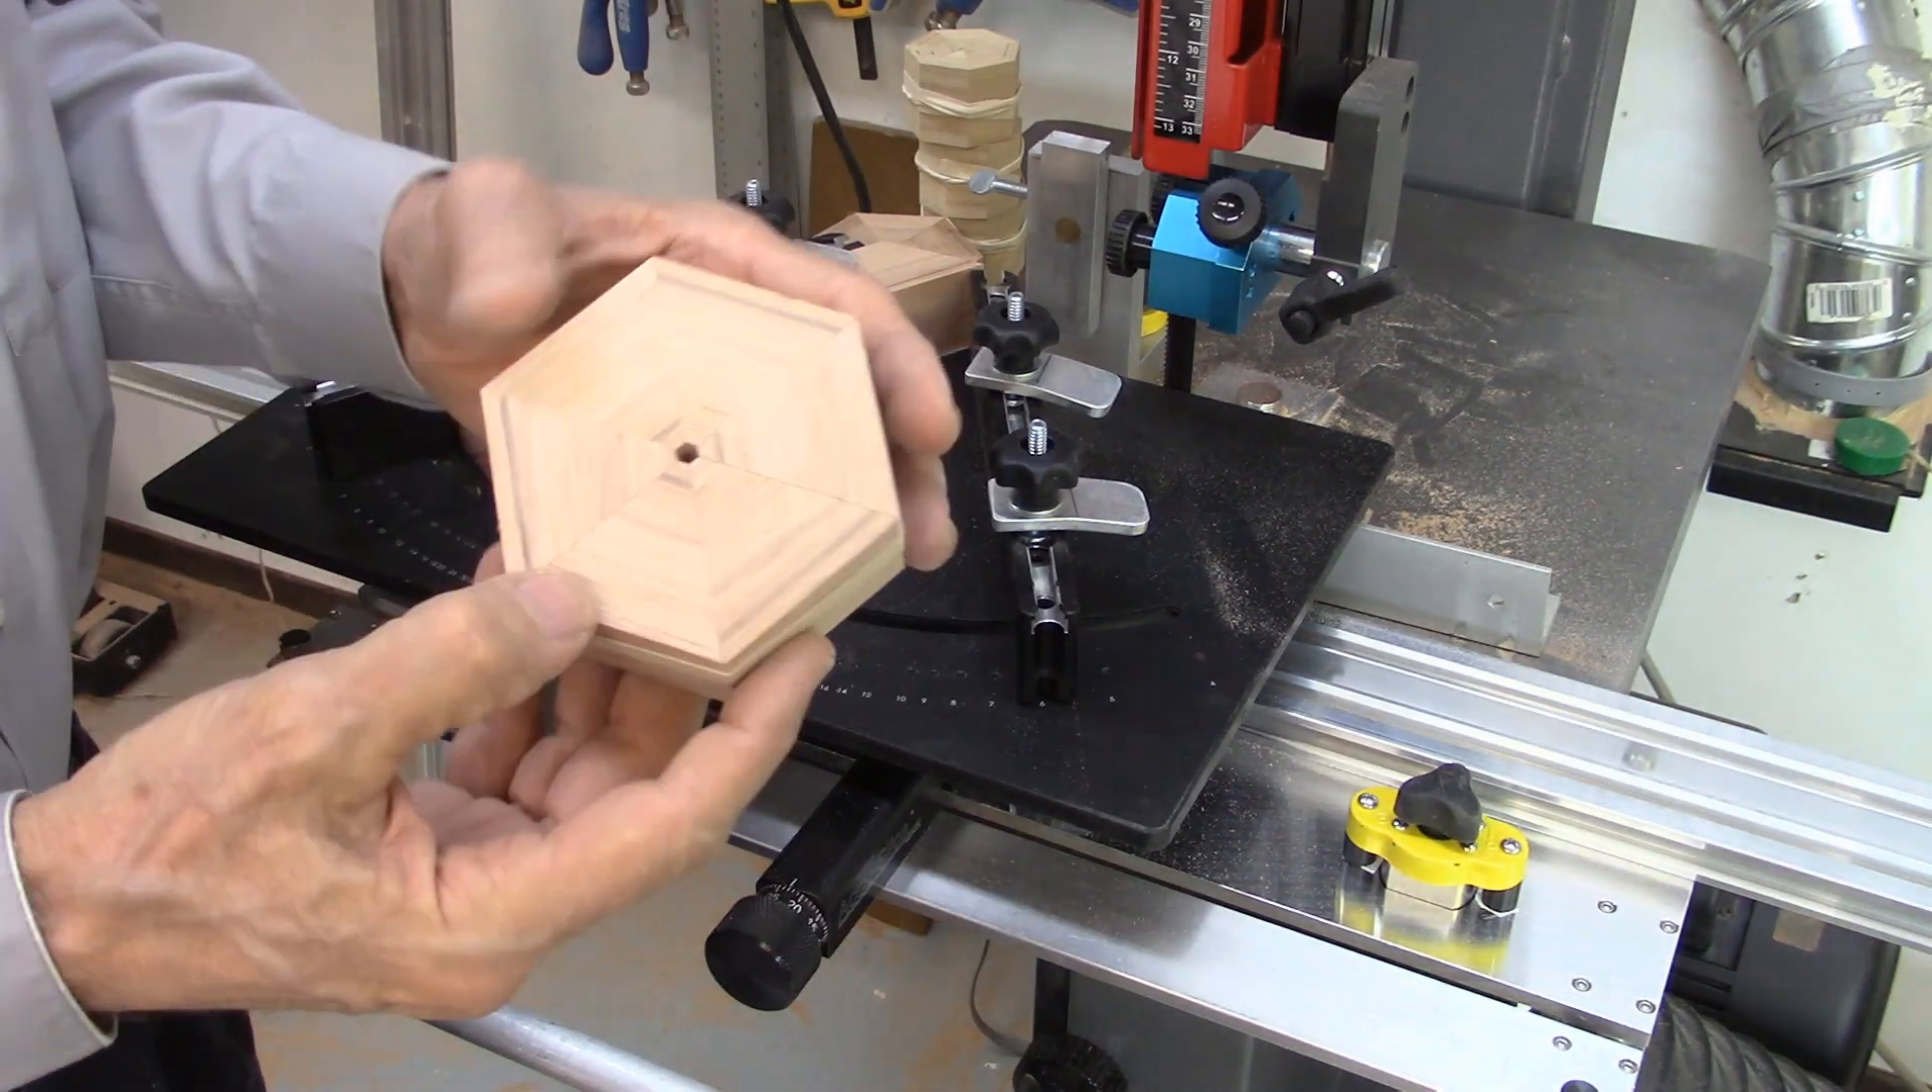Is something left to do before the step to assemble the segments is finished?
No.